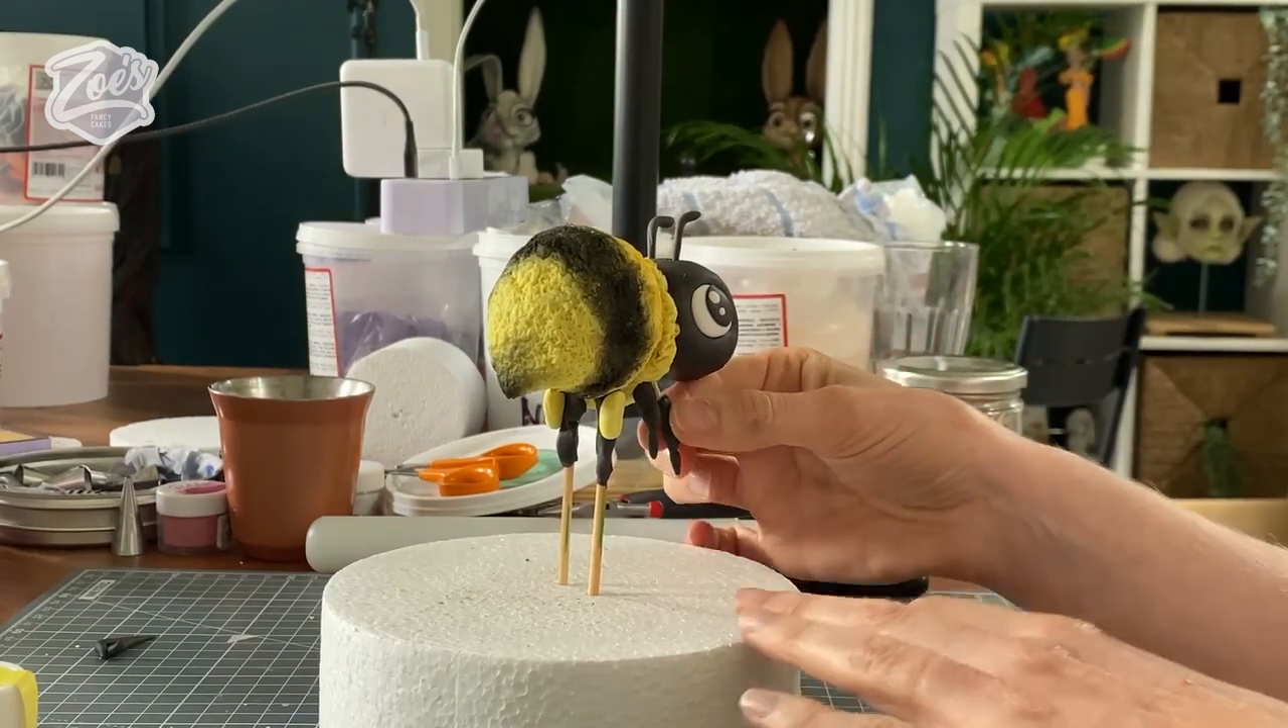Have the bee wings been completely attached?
No.